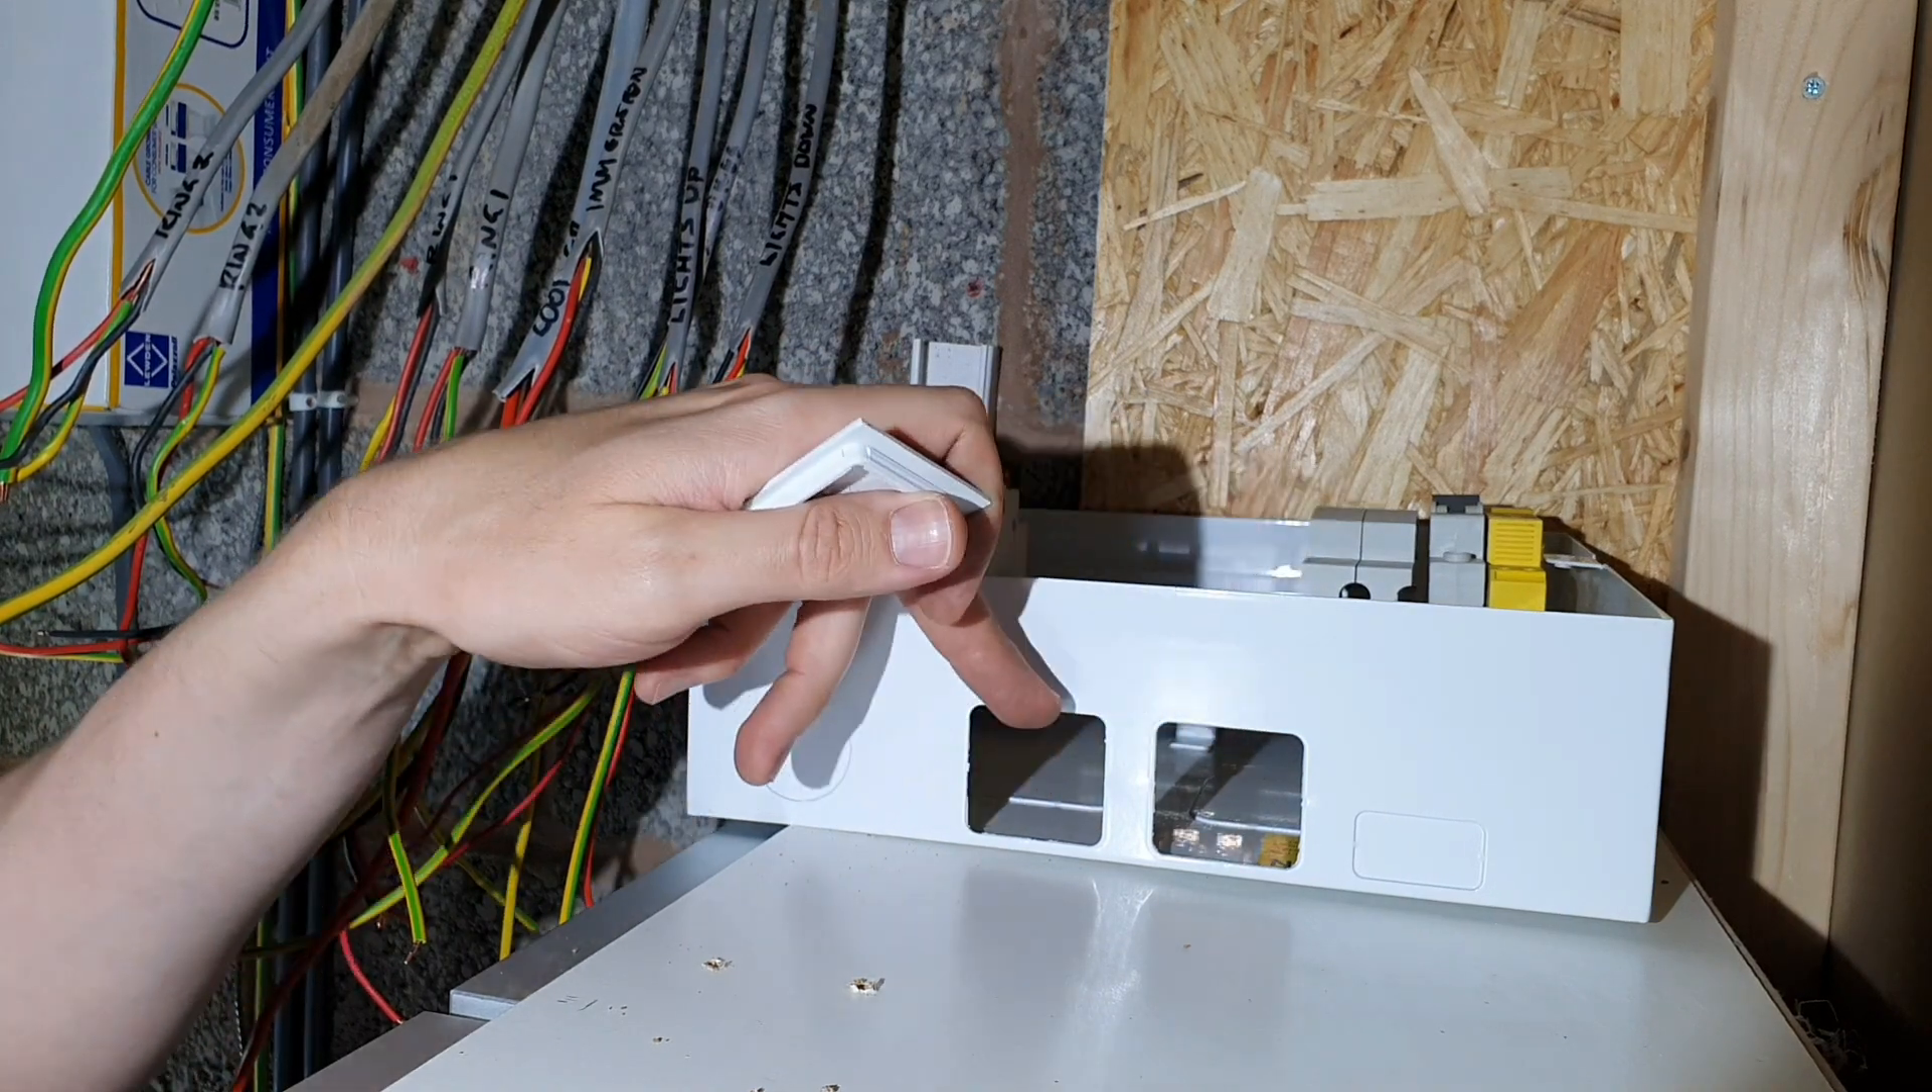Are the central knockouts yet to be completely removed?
No.